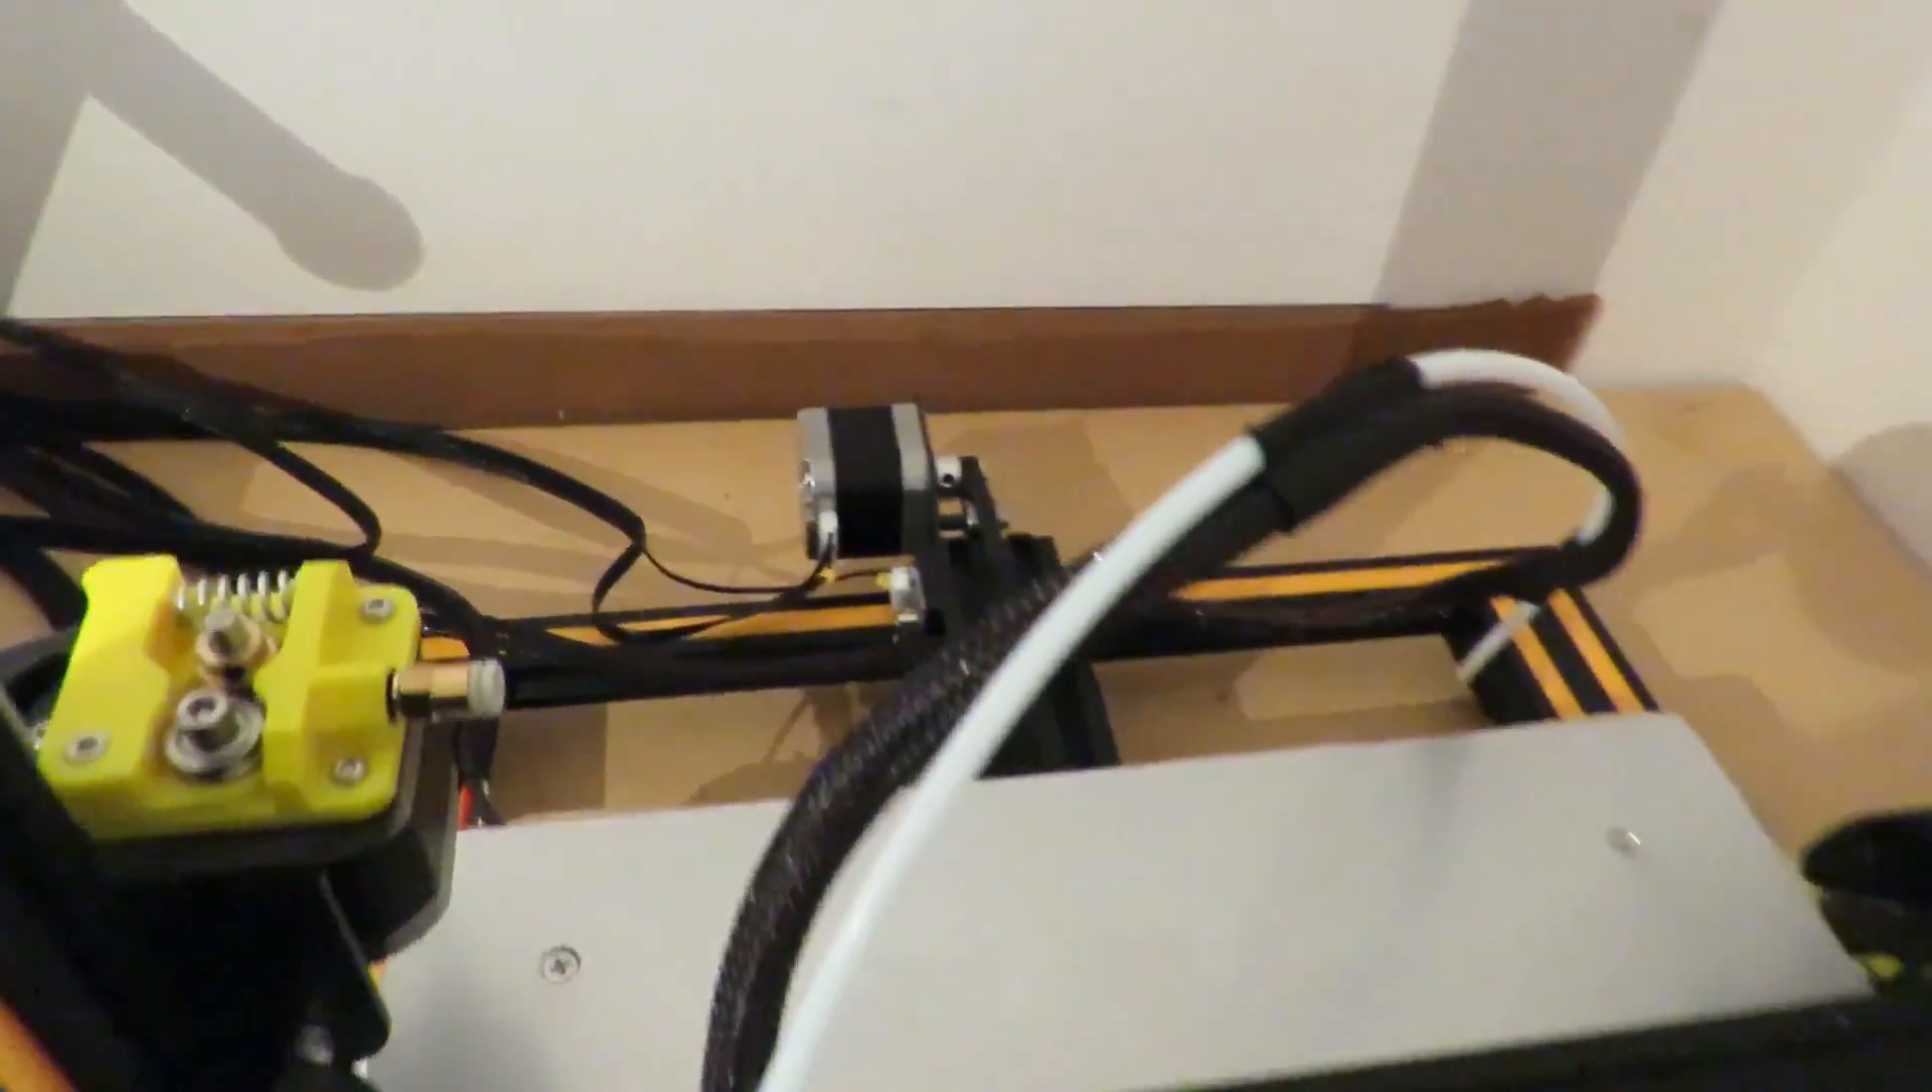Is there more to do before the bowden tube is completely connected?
Yes.